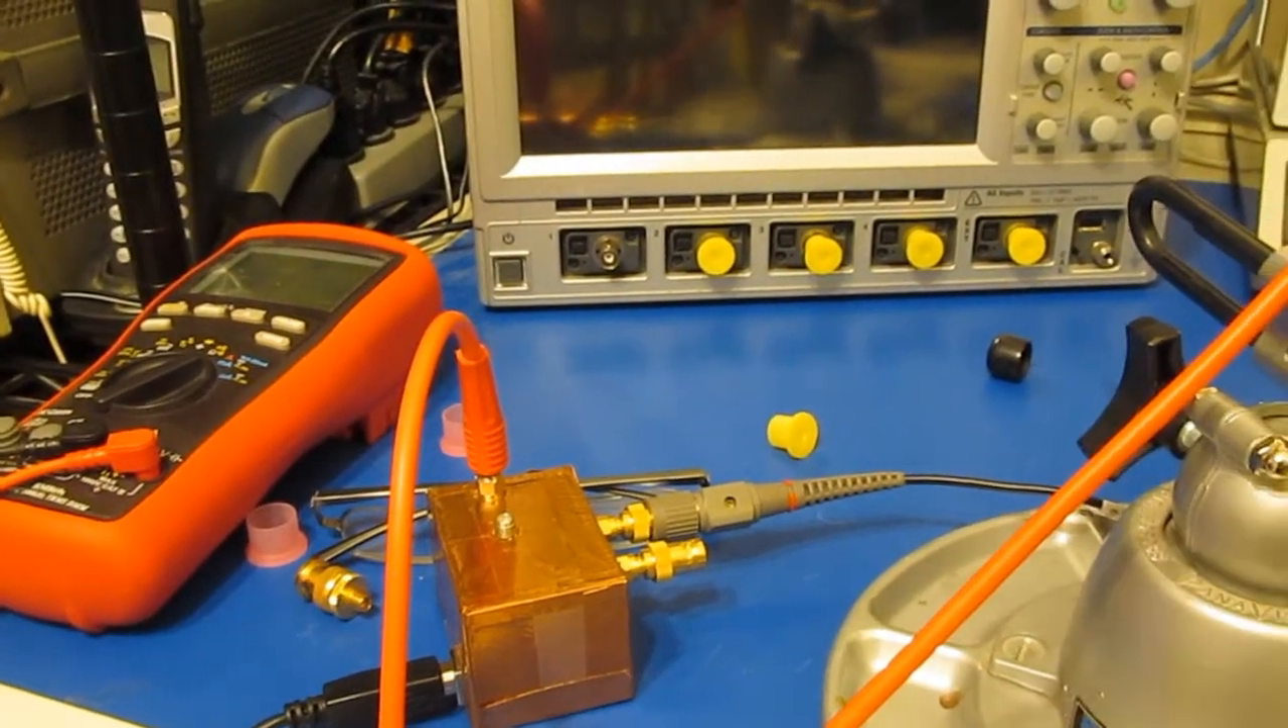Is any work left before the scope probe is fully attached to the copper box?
No.